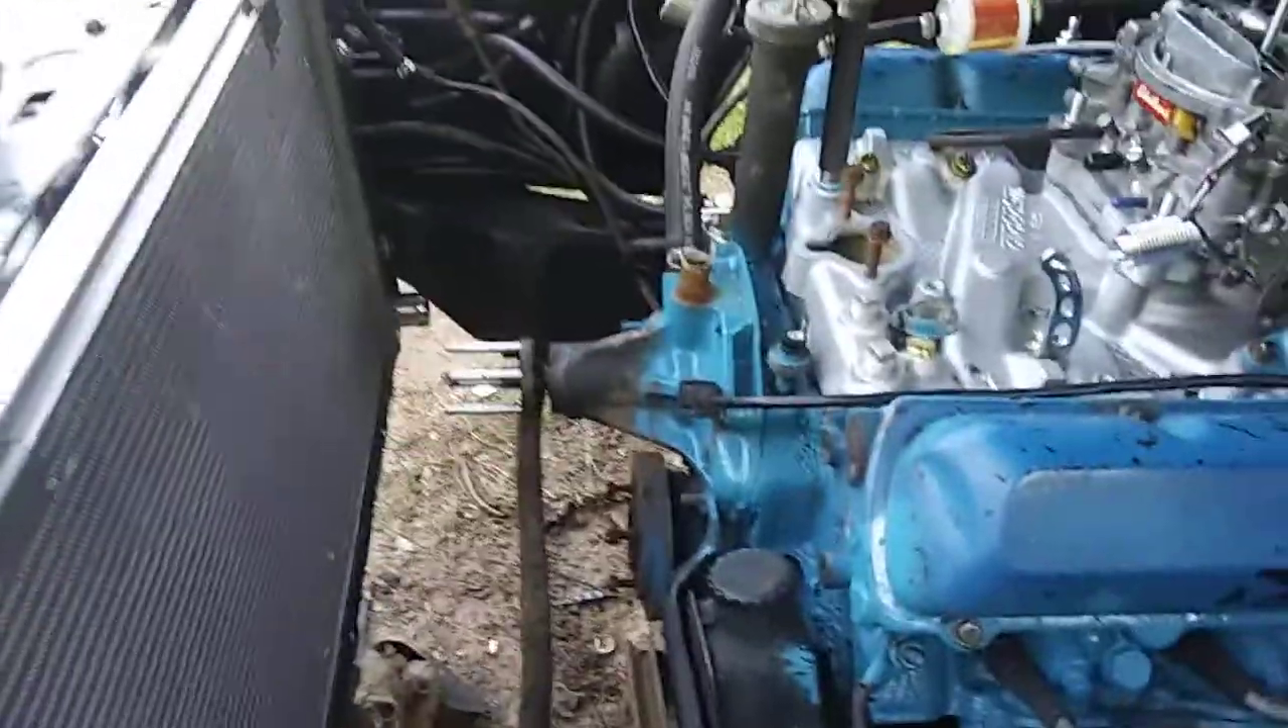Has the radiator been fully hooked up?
No.